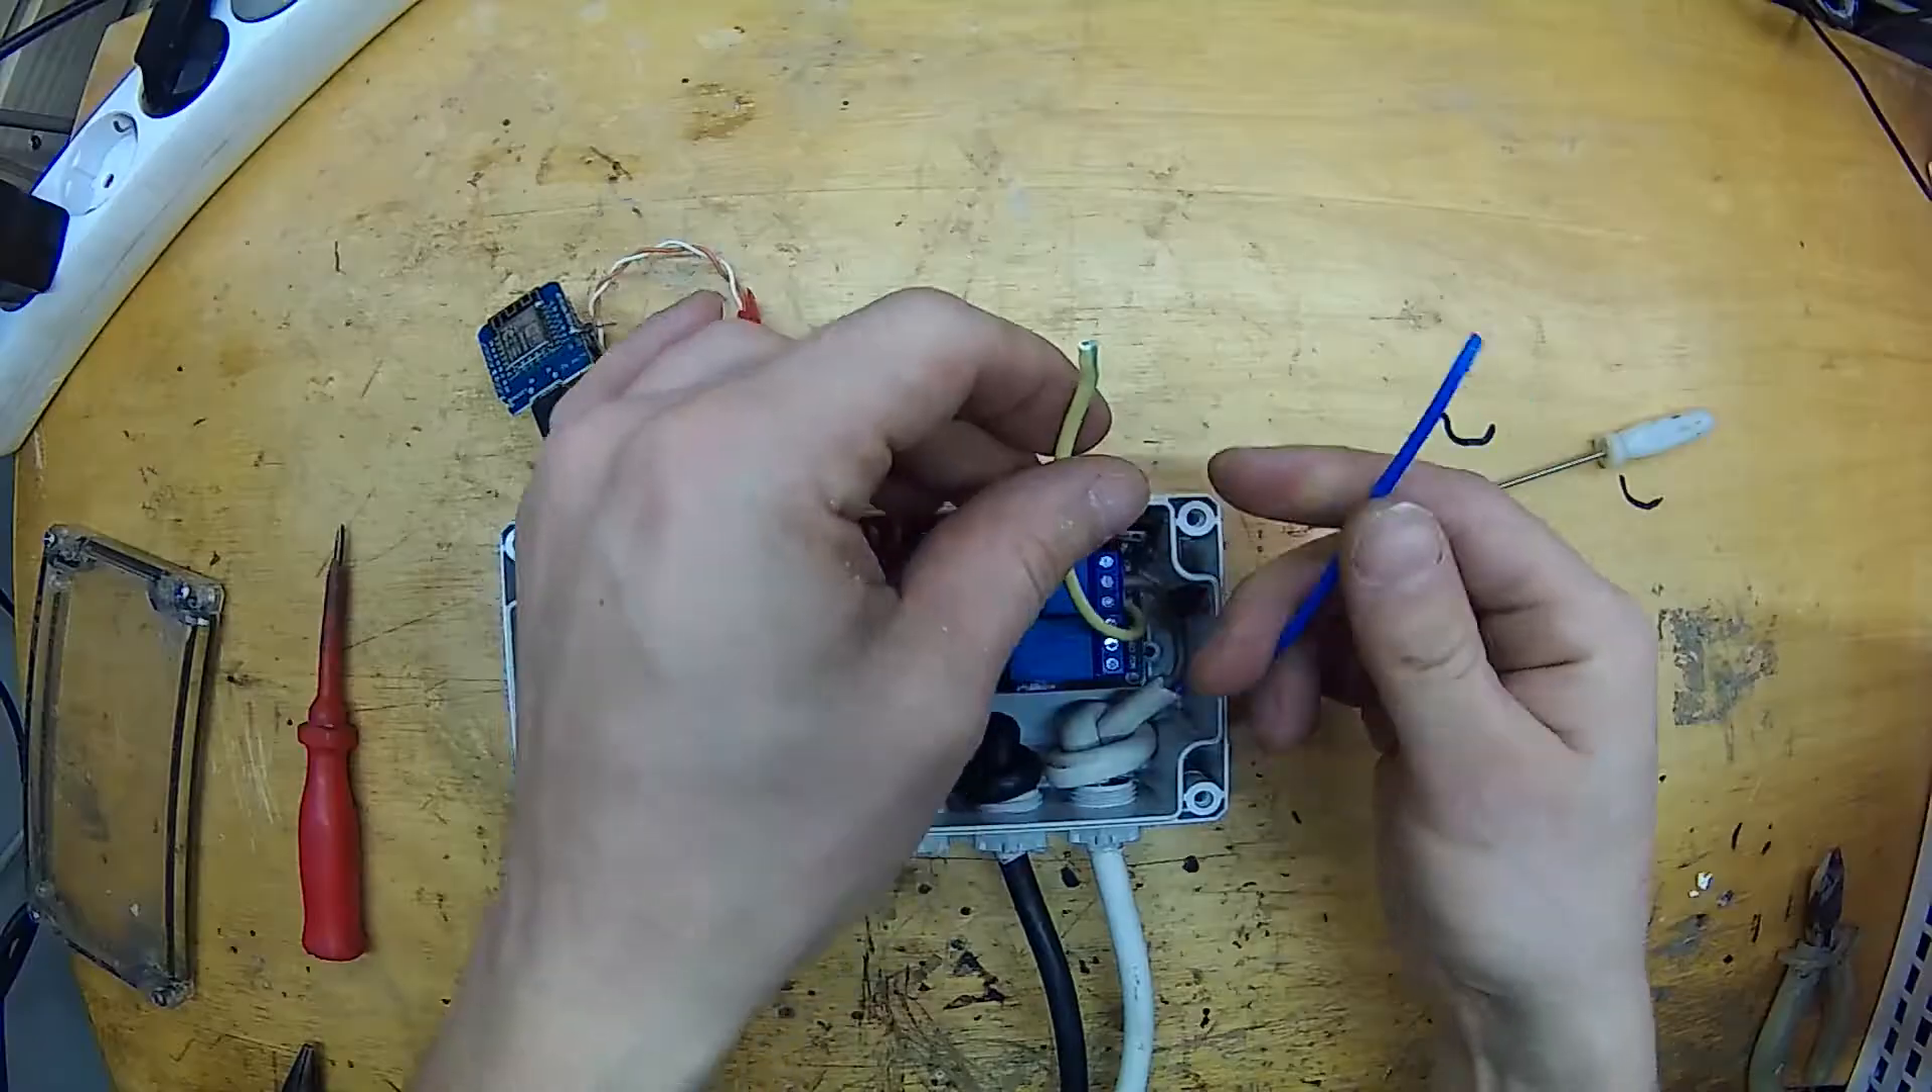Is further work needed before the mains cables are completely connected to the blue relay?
Yes.